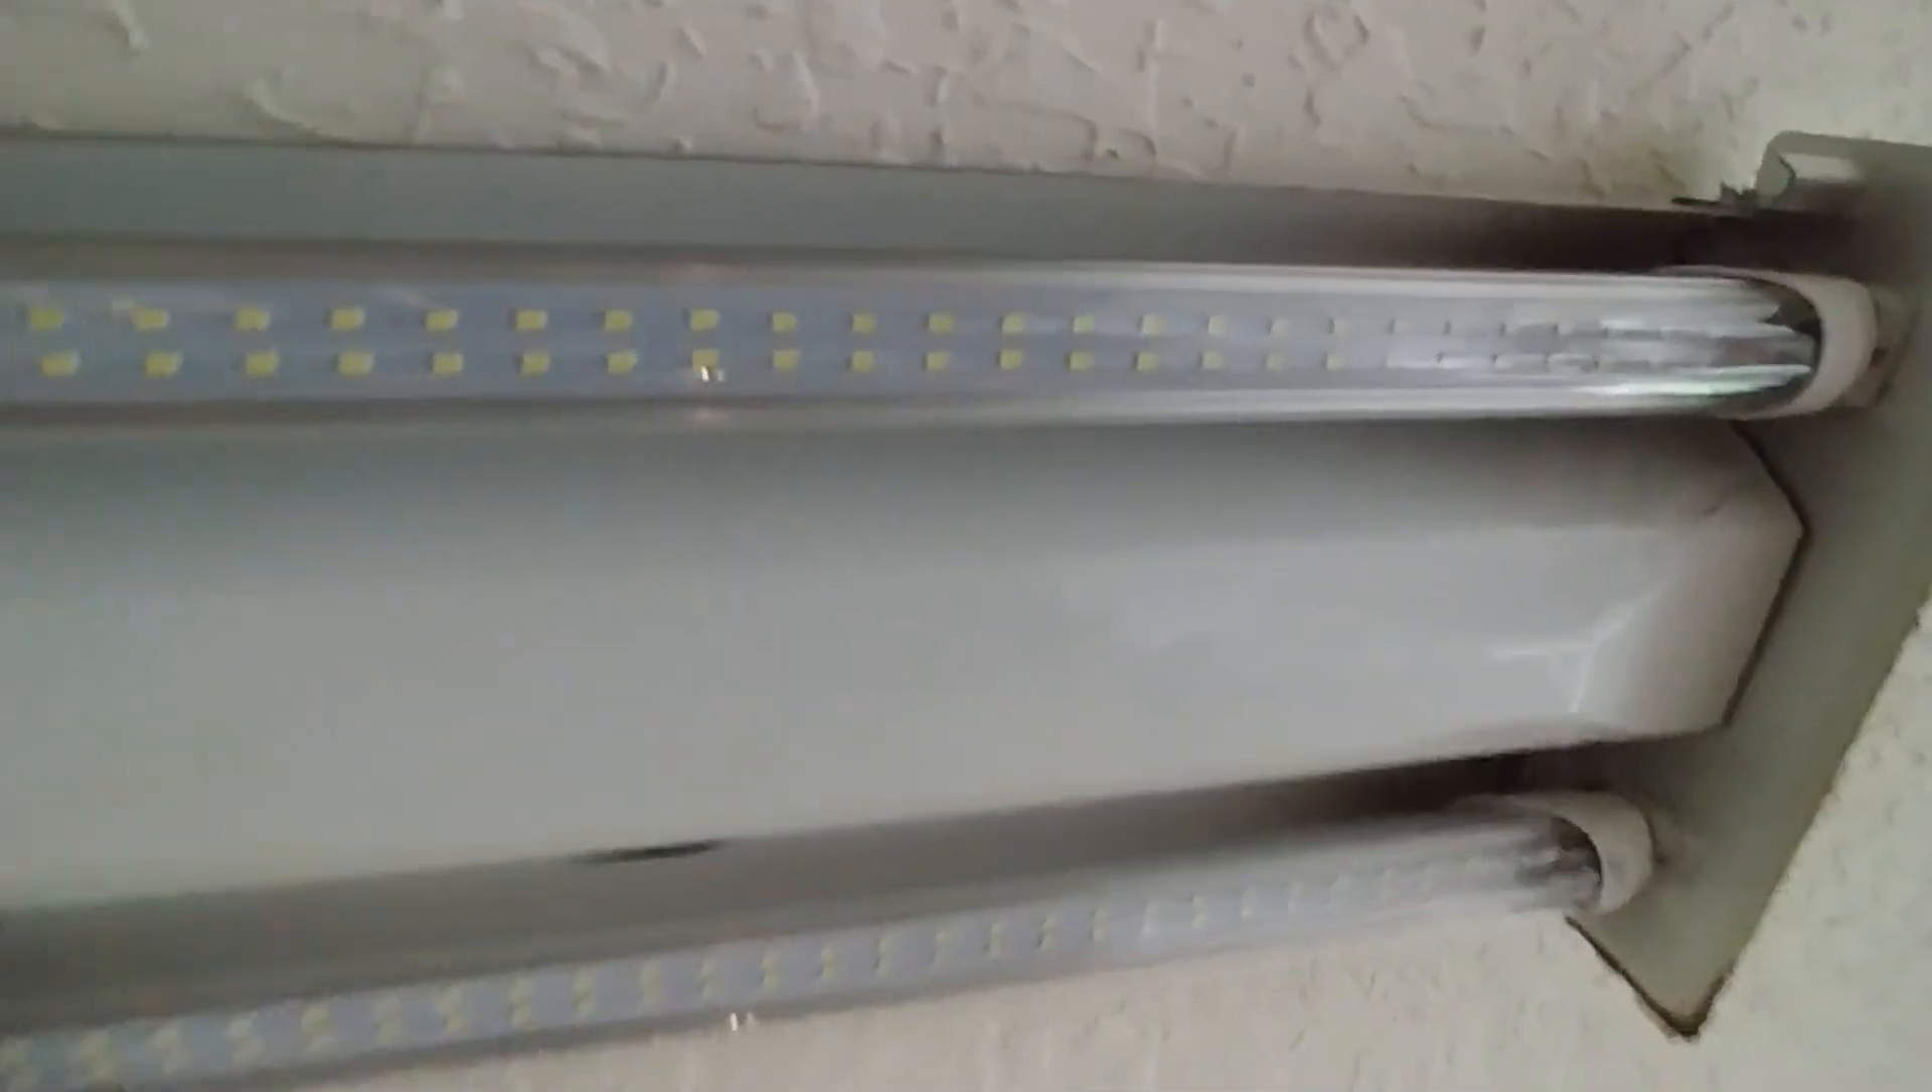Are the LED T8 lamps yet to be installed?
No.